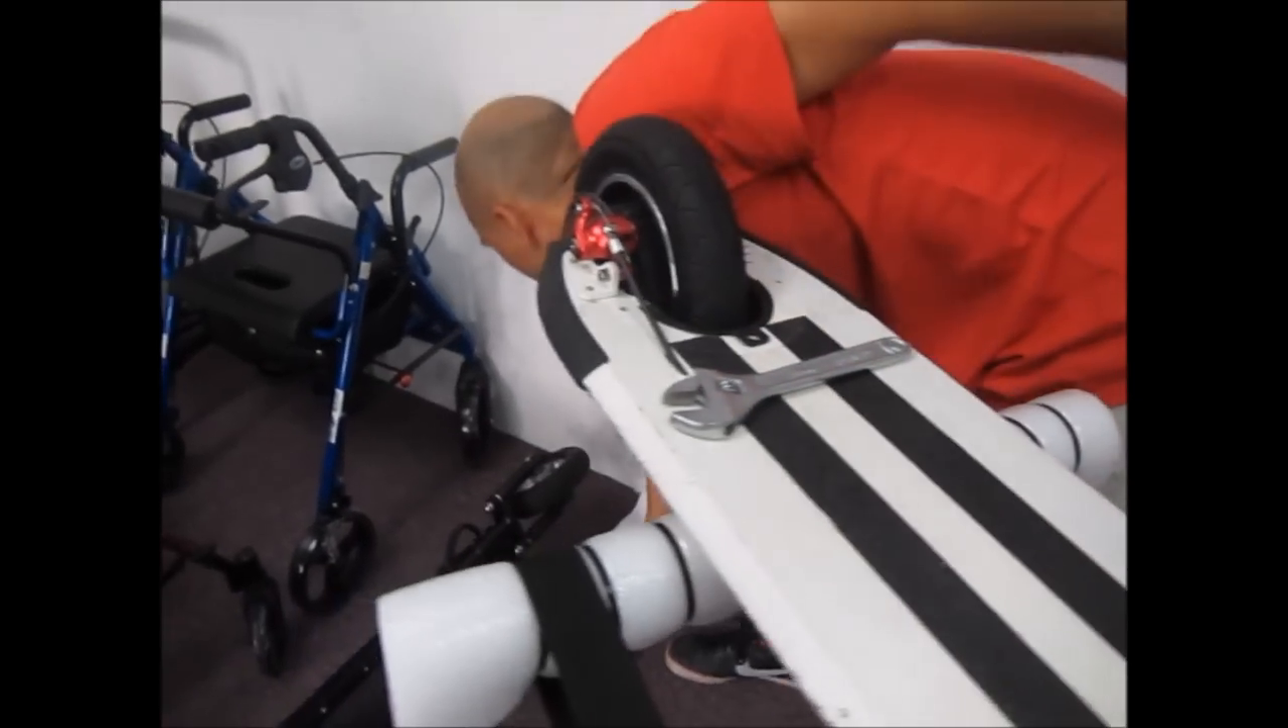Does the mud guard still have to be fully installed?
Yes.